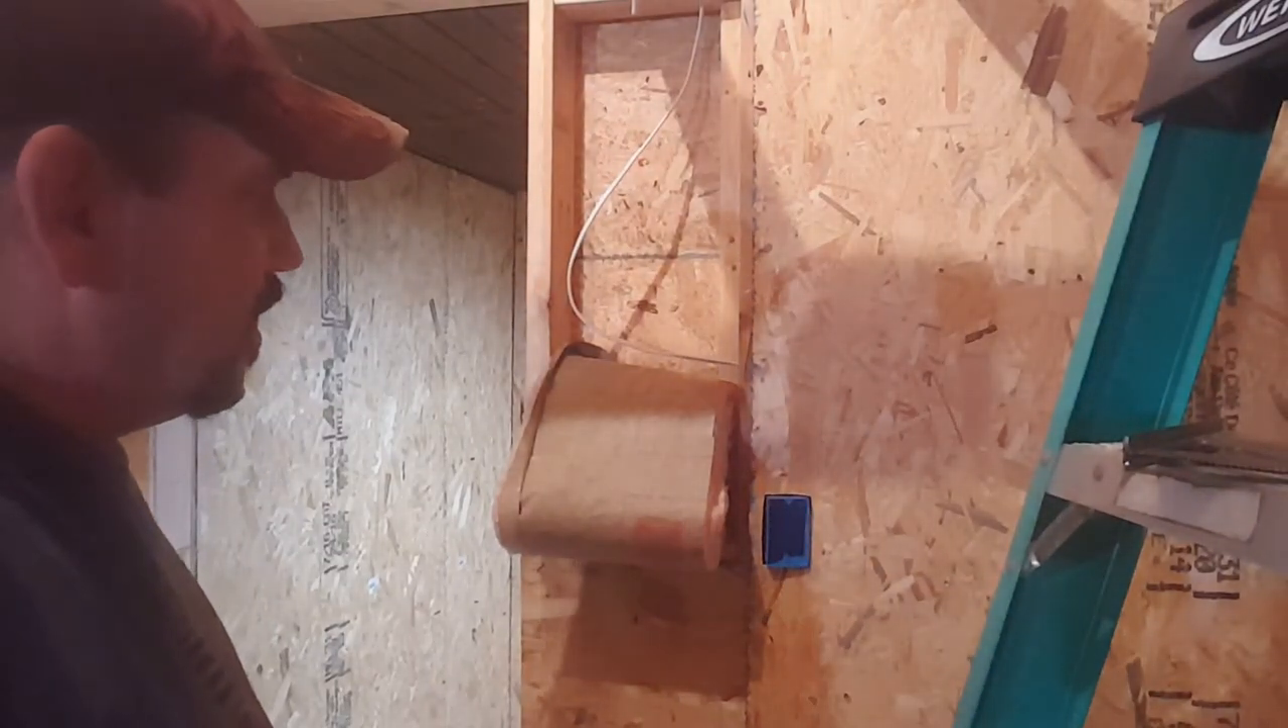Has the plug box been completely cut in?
Yes.